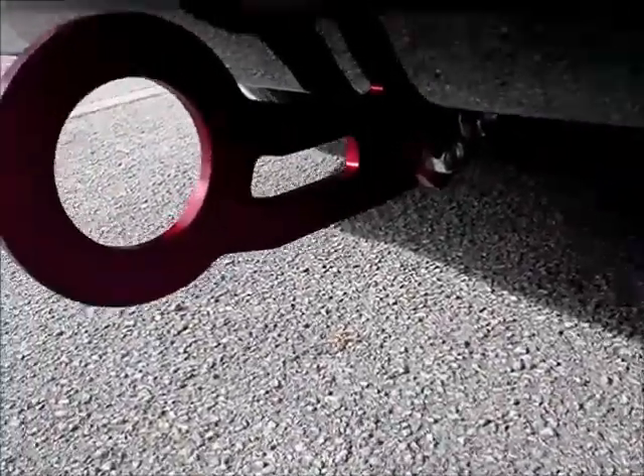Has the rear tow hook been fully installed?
Yes.